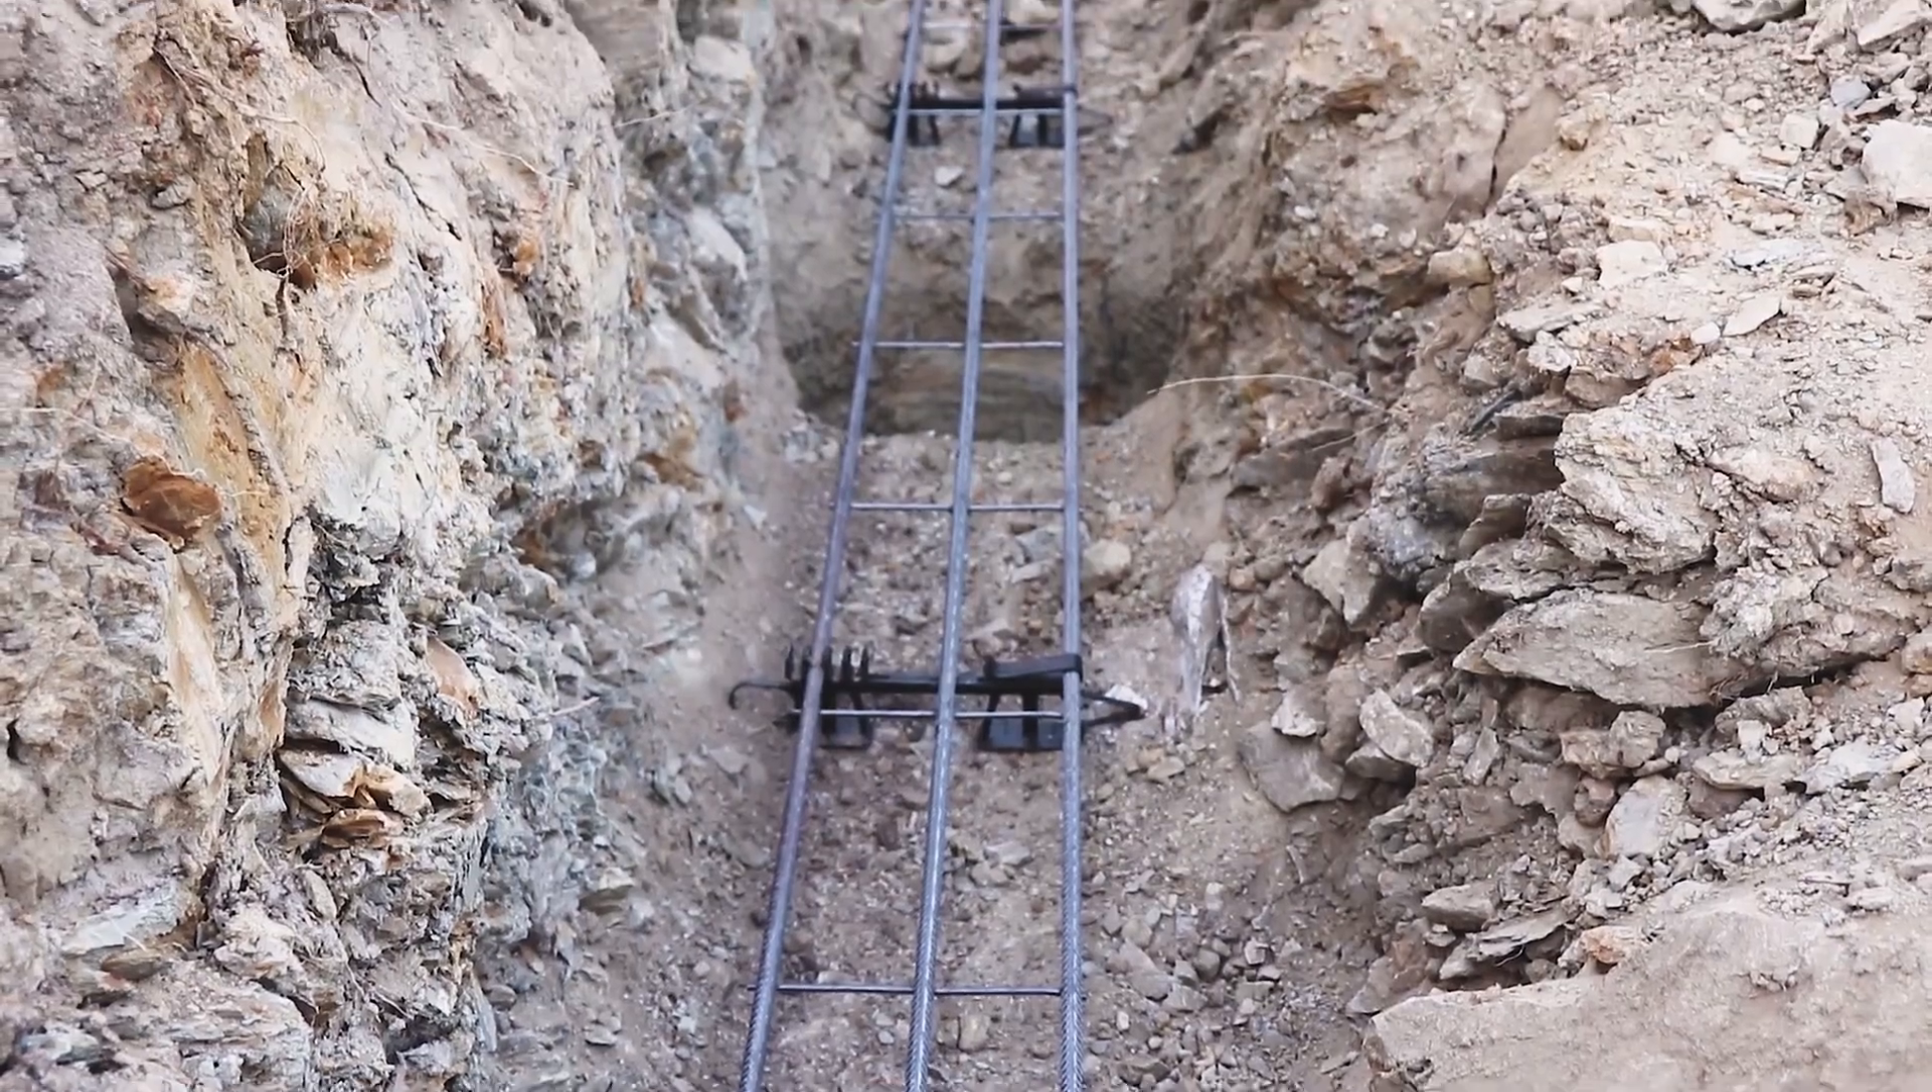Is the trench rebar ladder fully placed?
Yes.